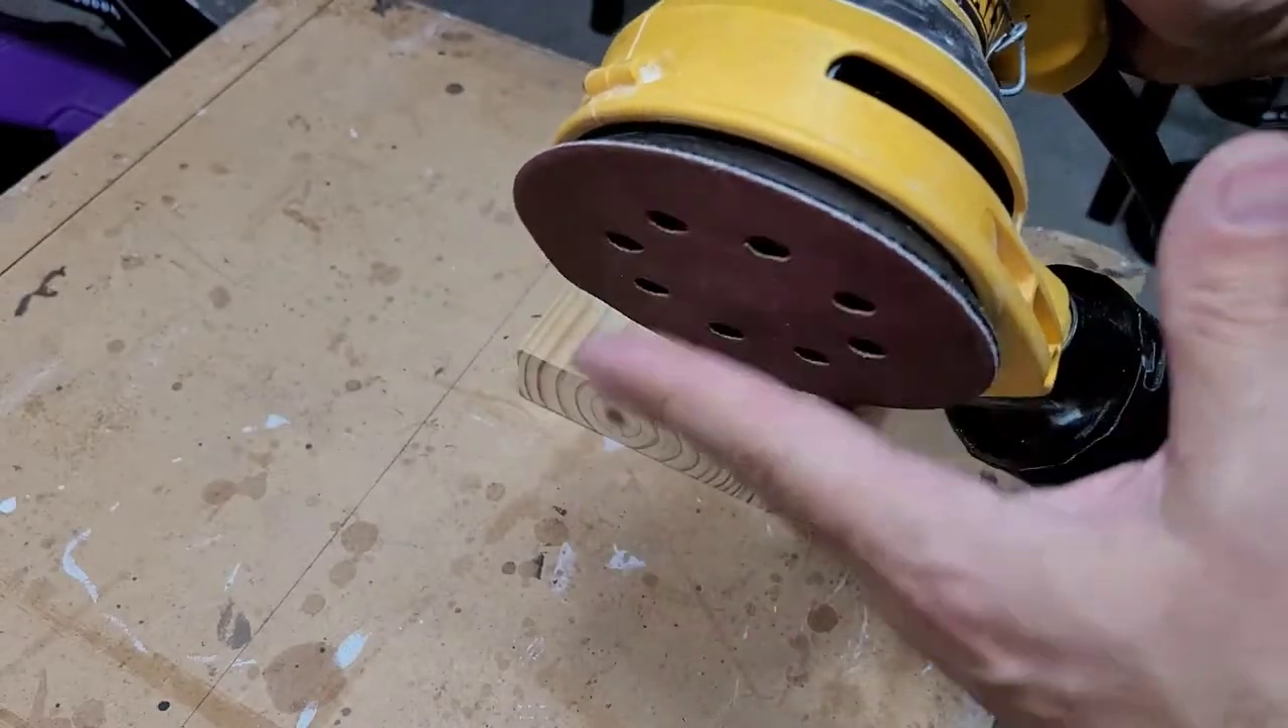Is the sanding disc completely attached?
Yes.